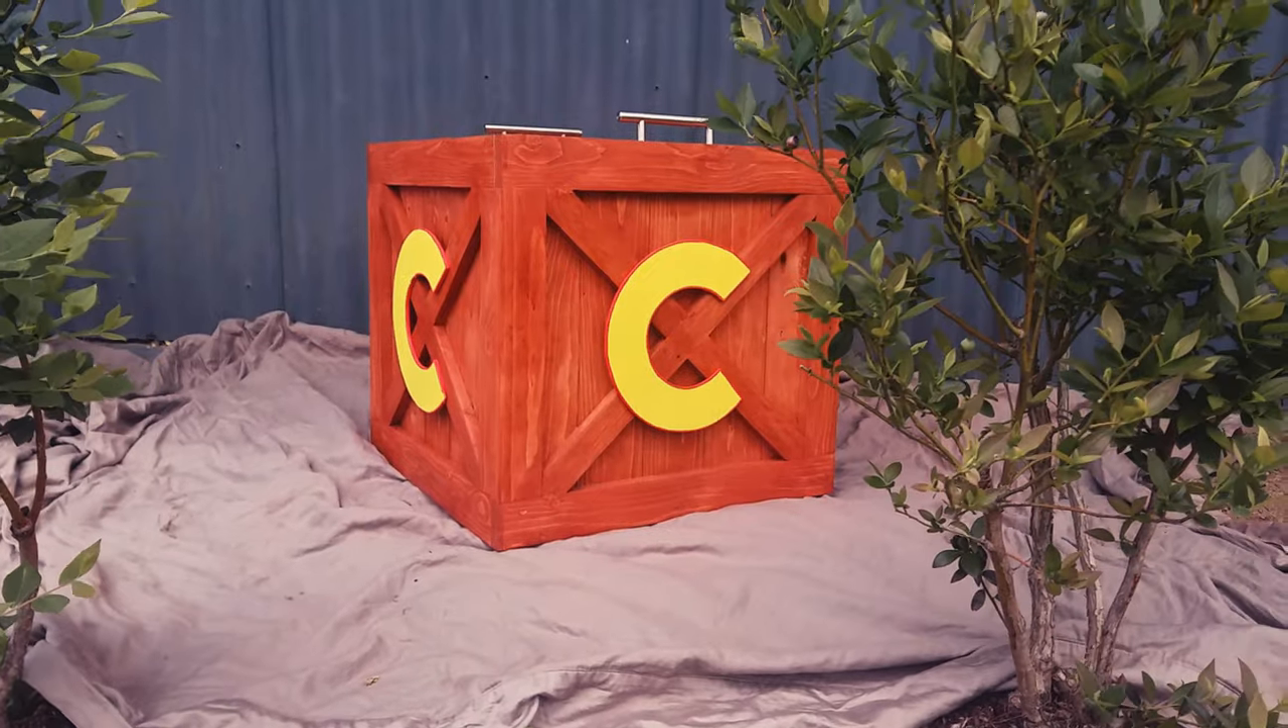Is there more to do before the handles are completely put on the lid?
No.